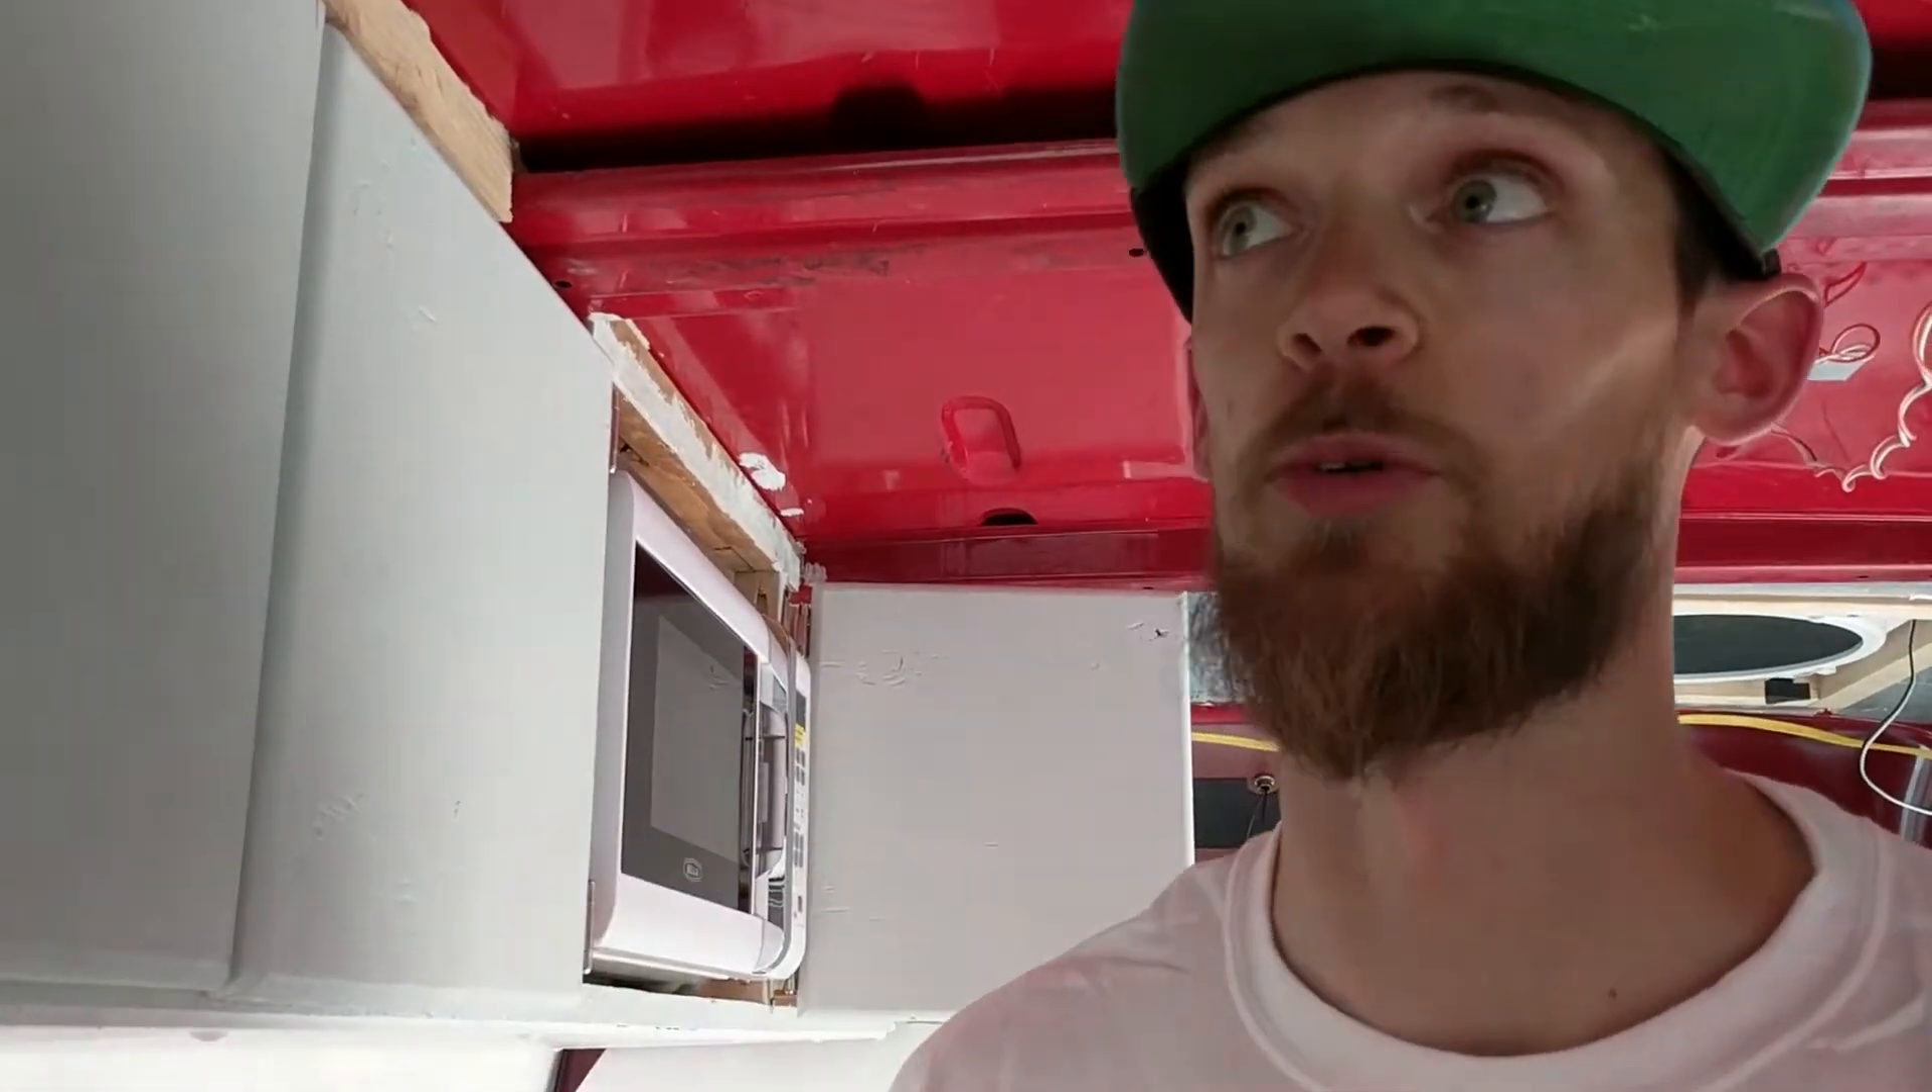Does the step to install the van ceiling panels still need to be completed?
Yes.